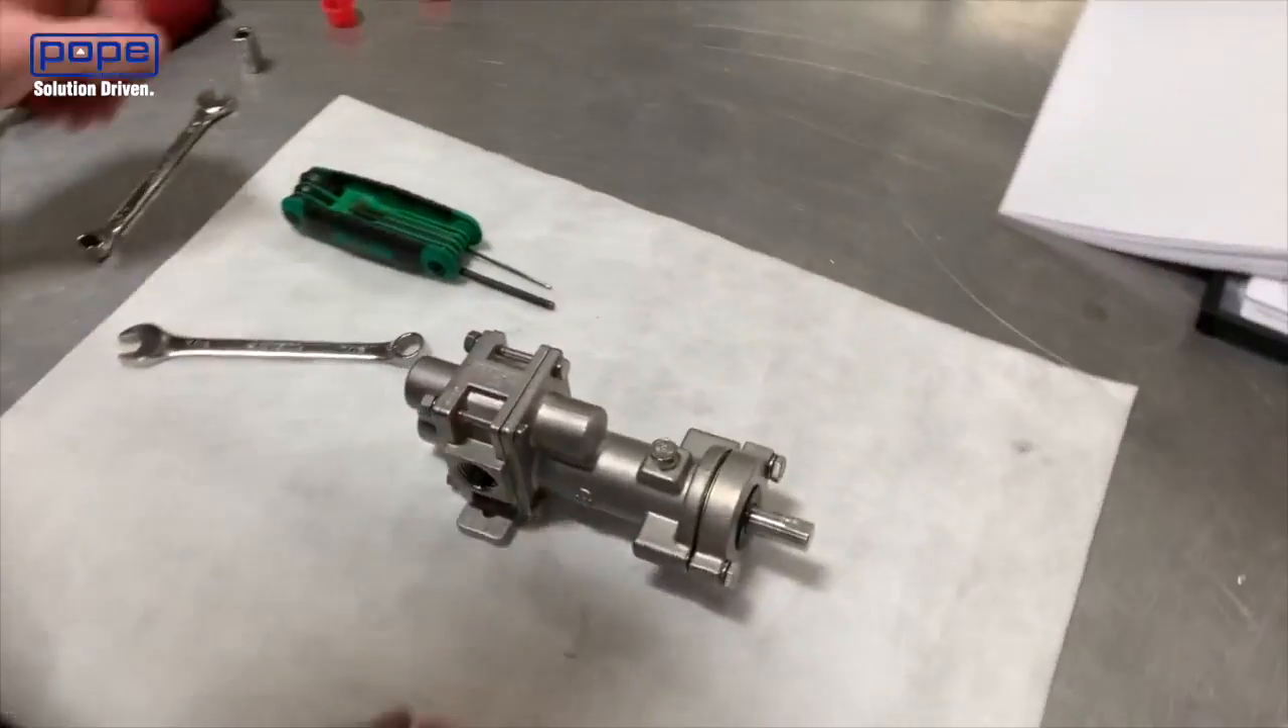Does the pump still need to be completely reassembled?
No.